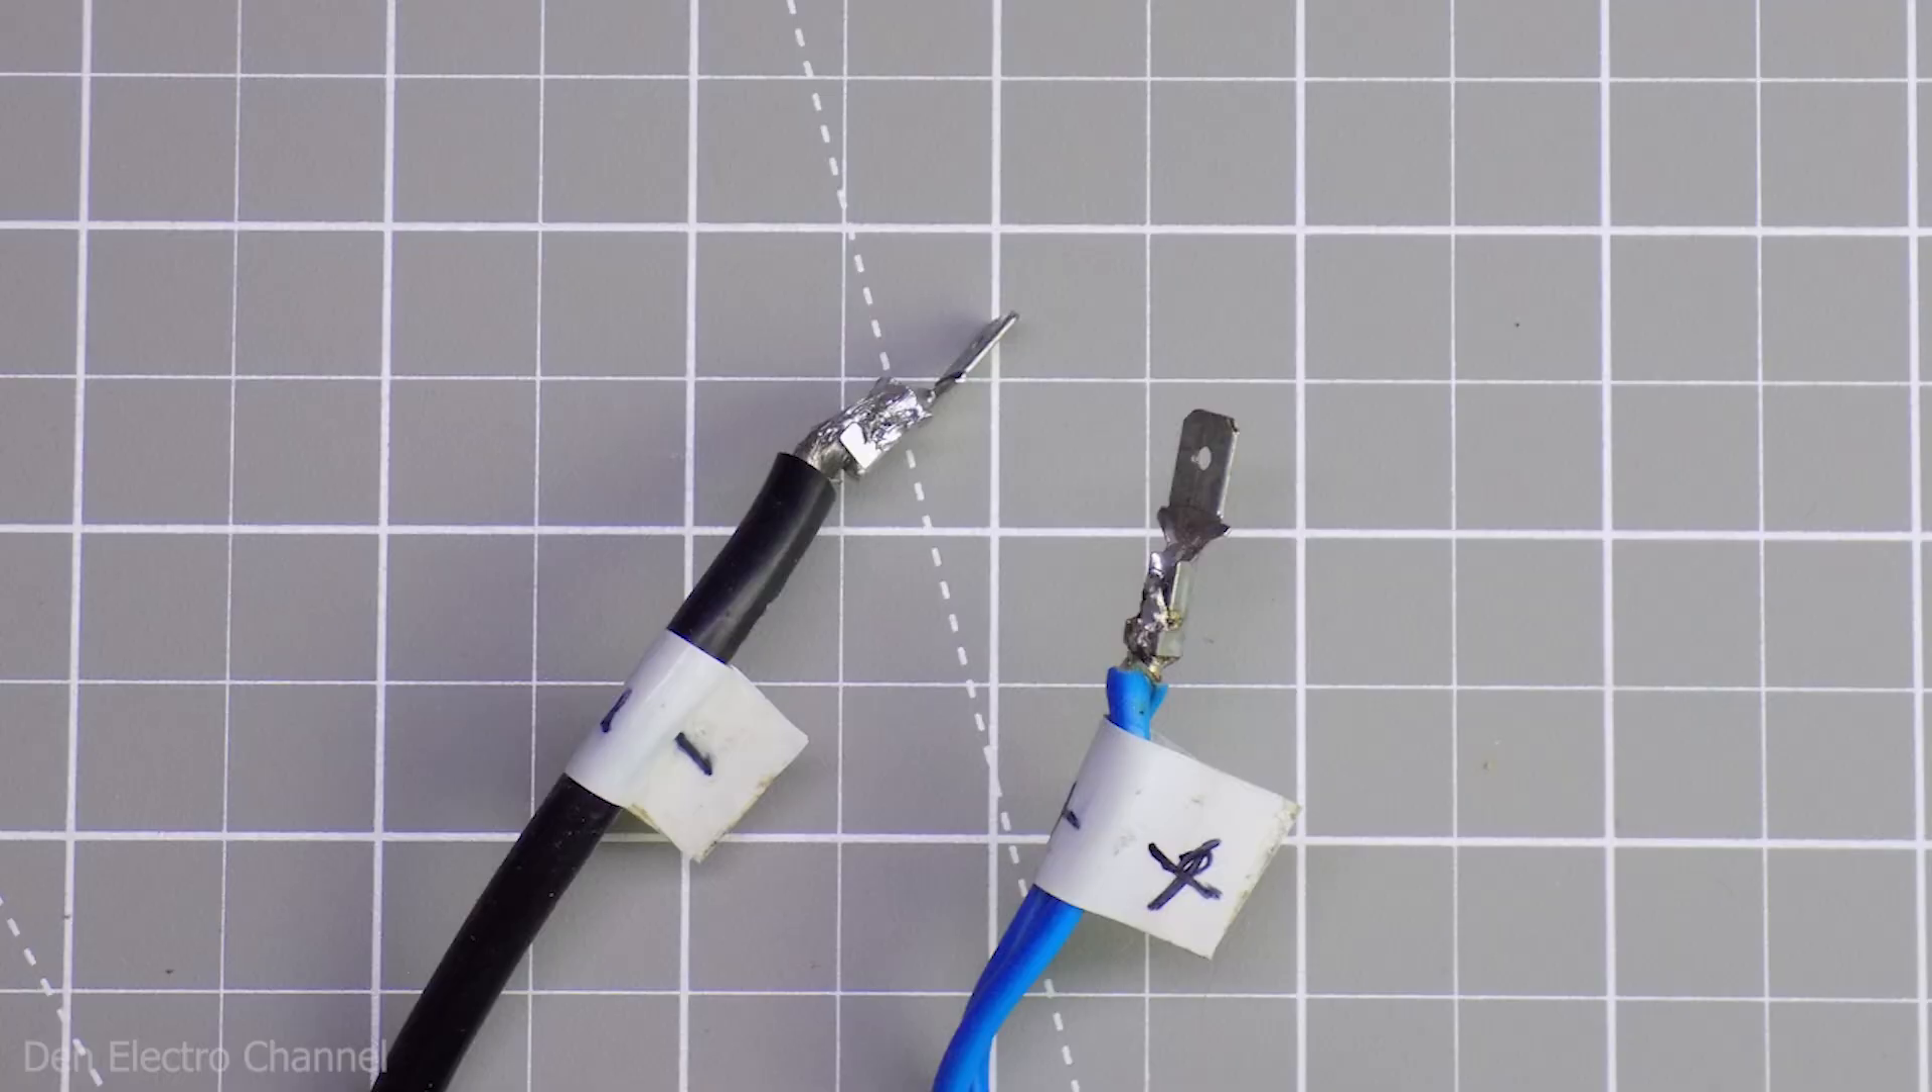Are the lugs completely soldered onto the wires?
Yes.